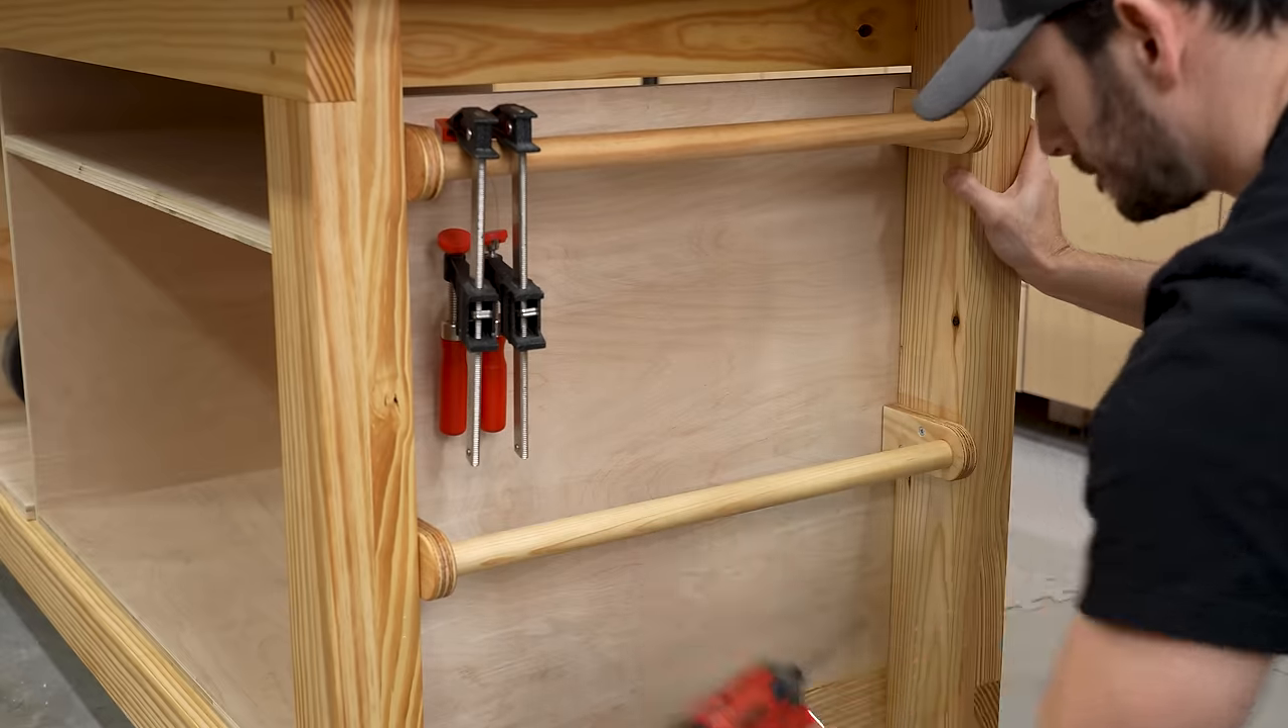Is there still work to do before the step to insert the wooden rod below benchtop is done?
No.